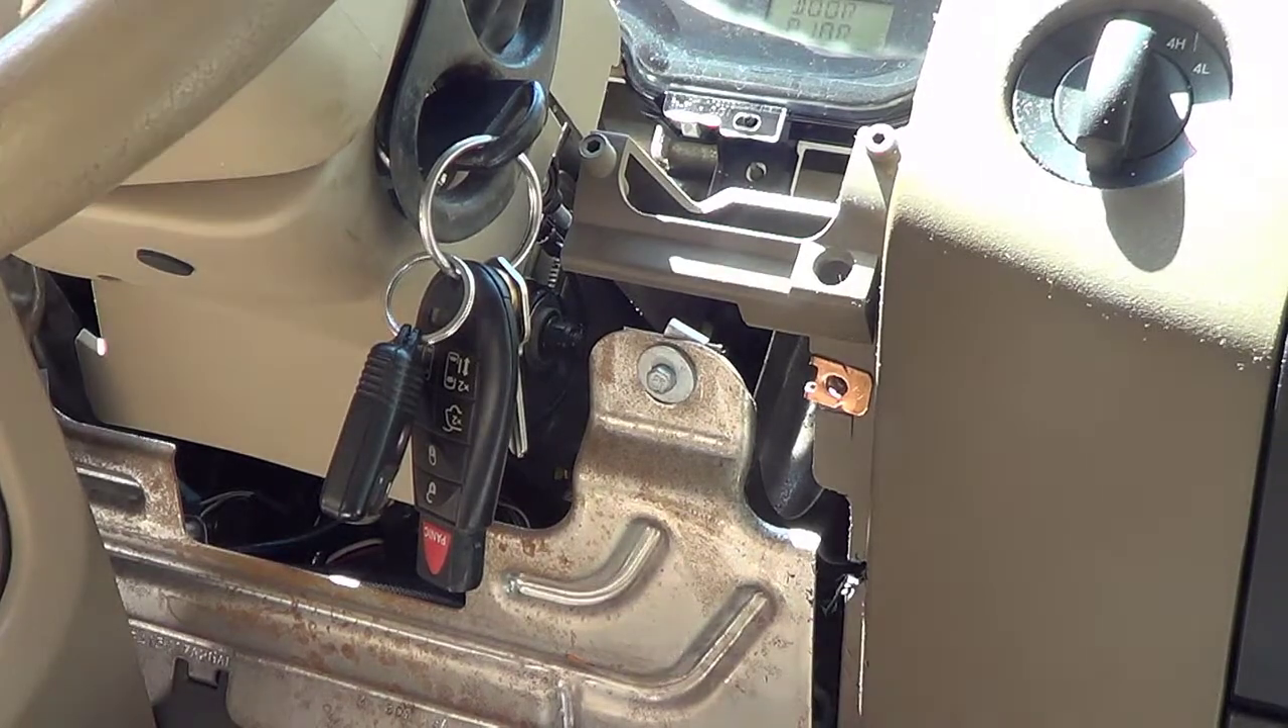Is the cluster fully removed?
No.